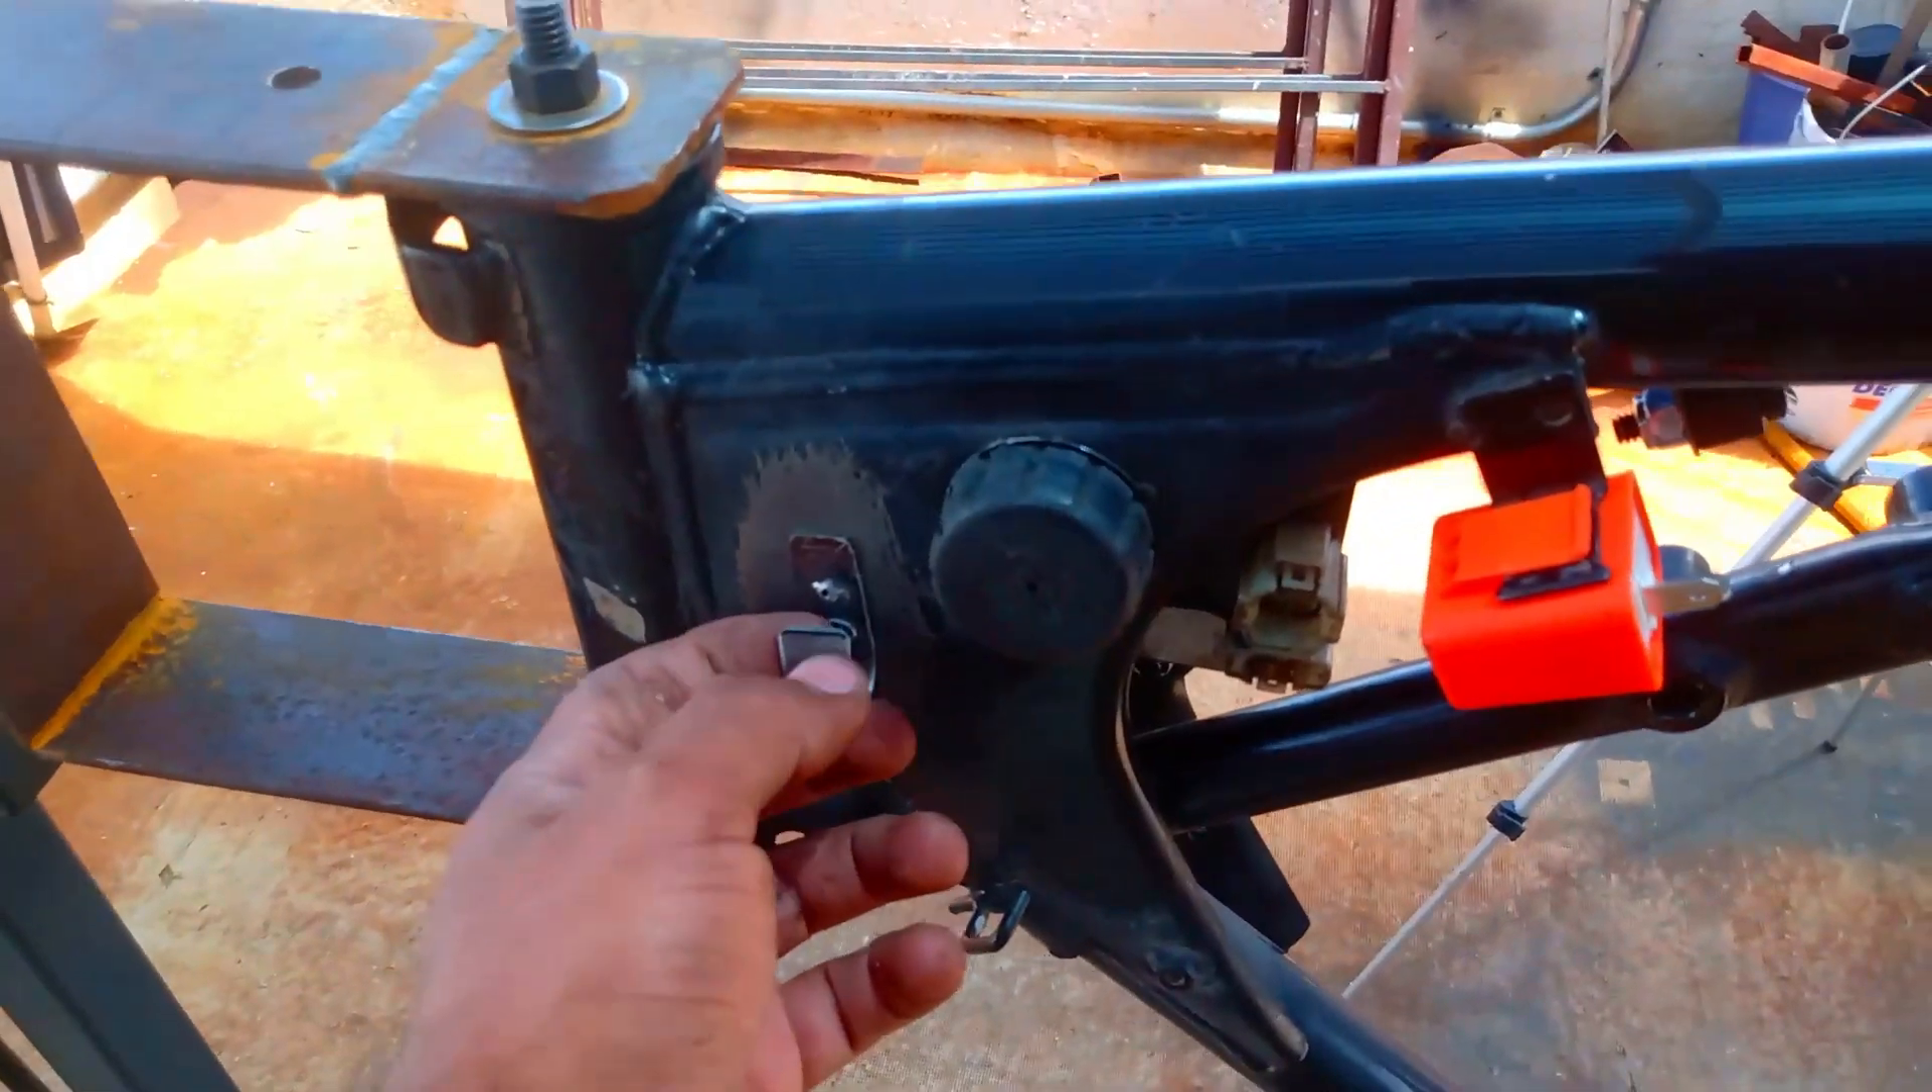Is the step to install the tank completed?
No.